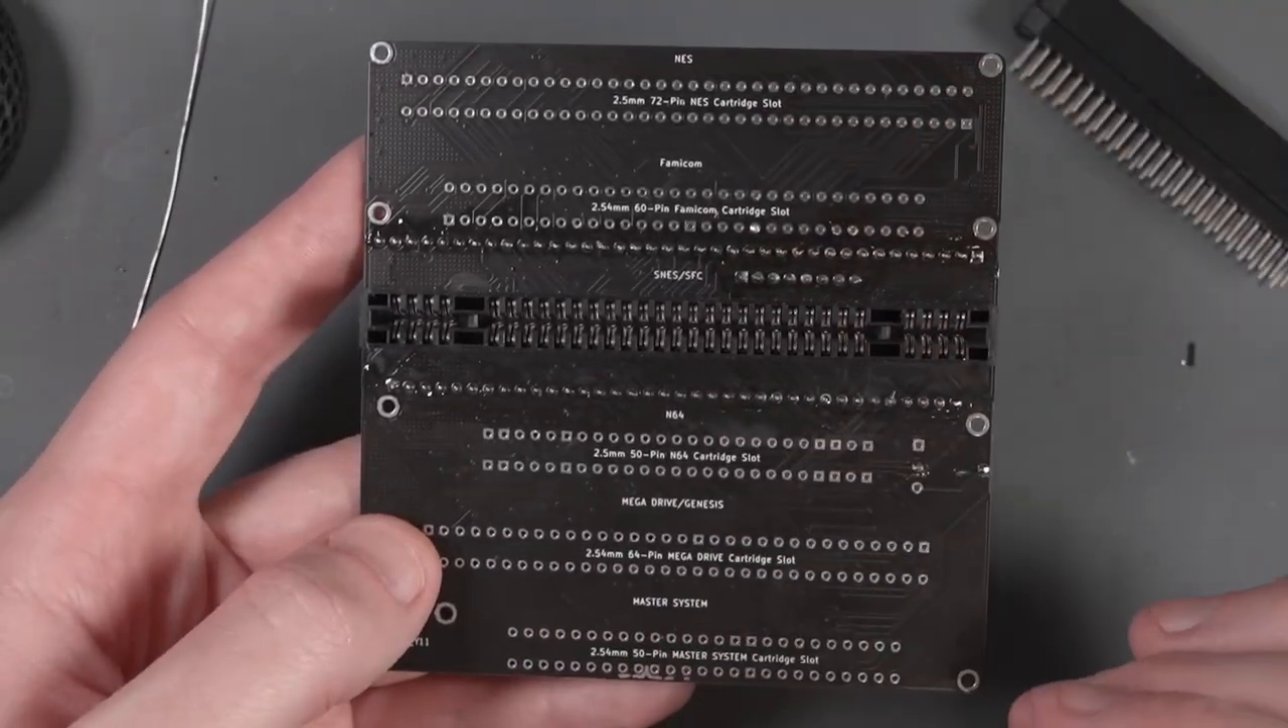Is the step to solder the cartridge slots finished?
No.